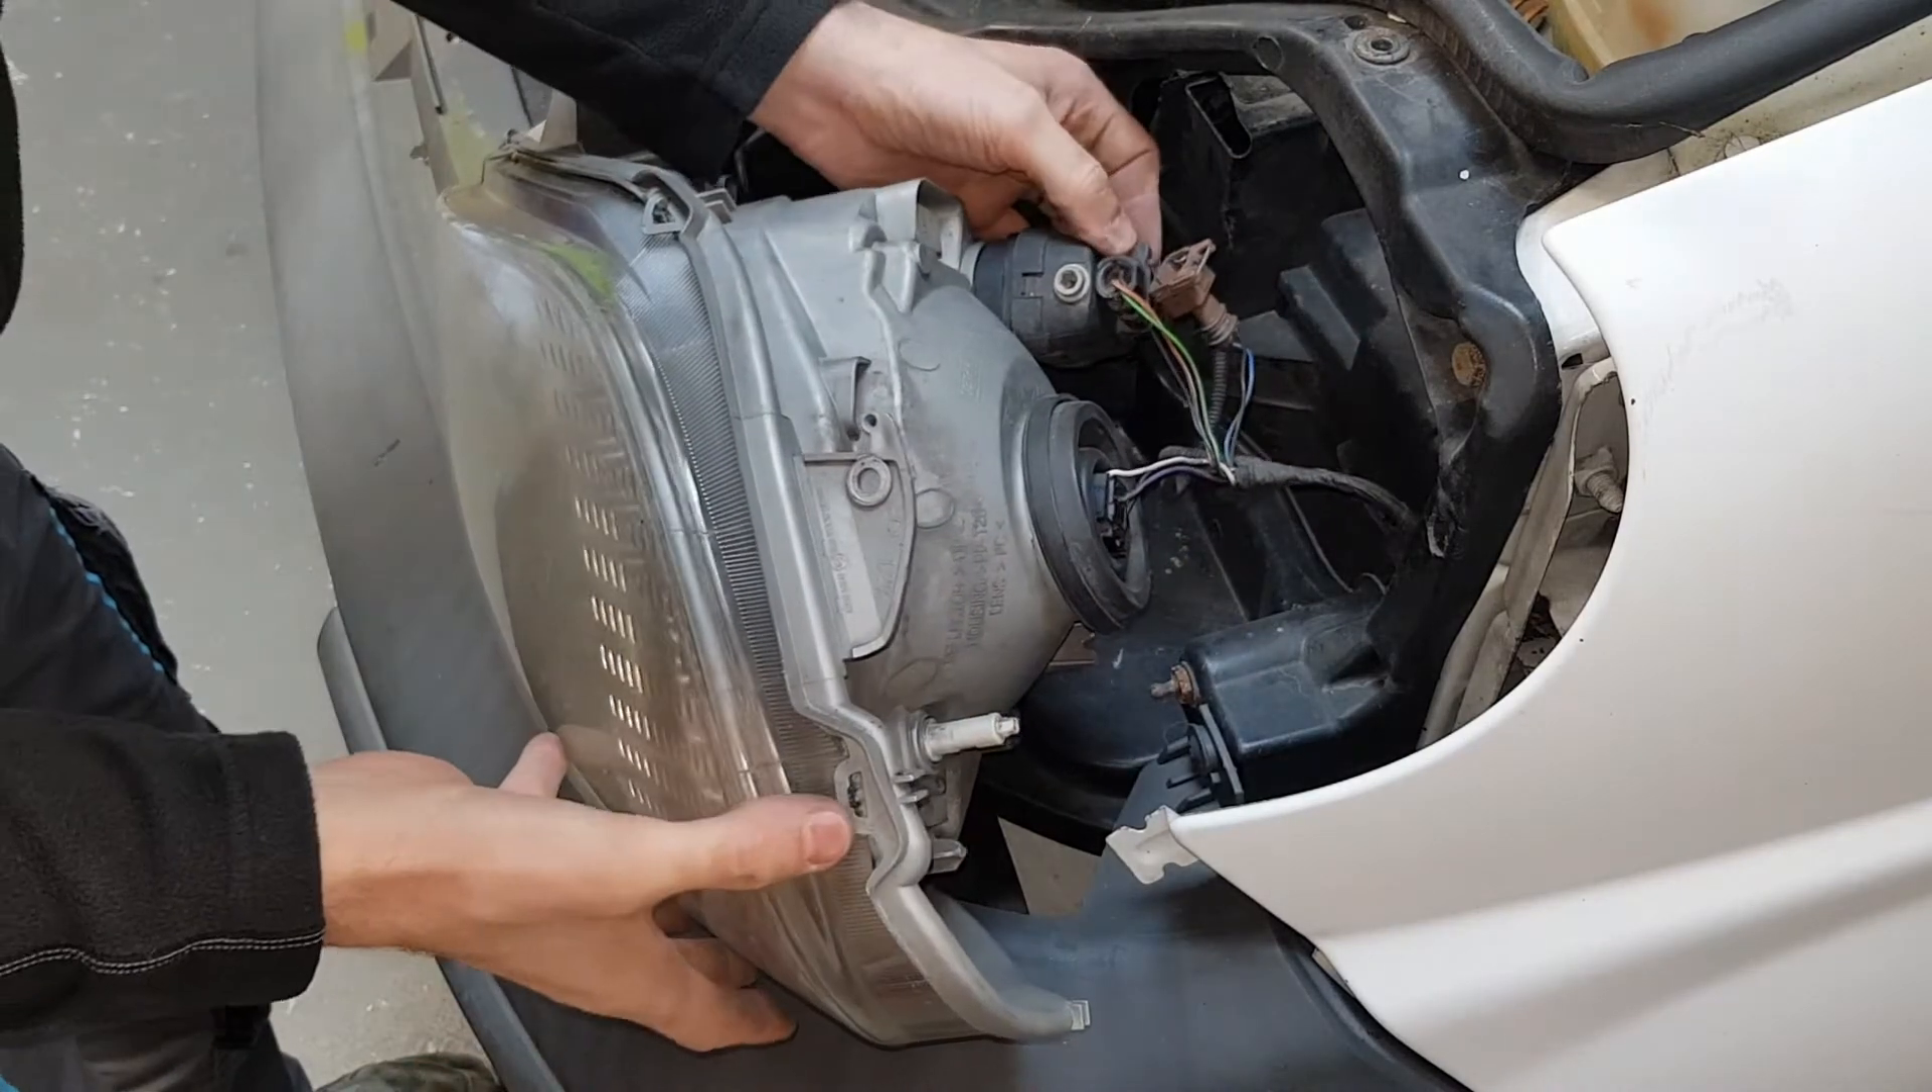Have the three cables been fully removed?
No.